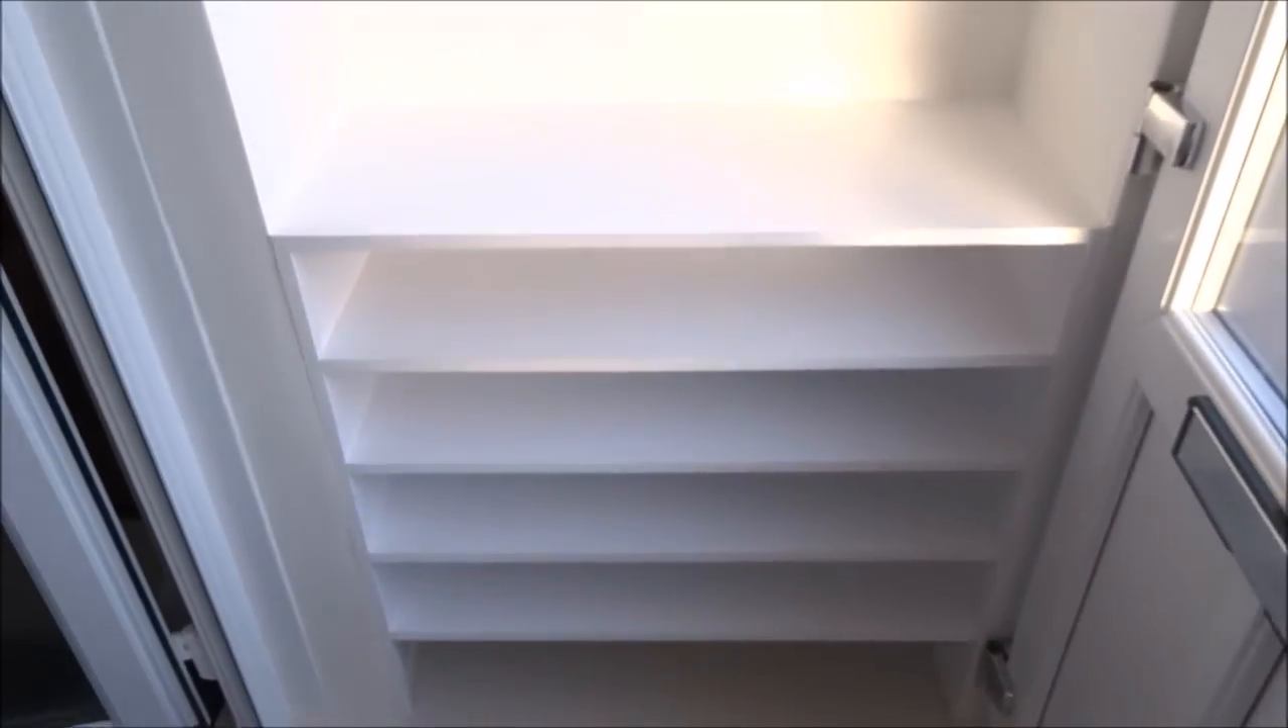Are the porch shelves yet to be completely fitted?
No.